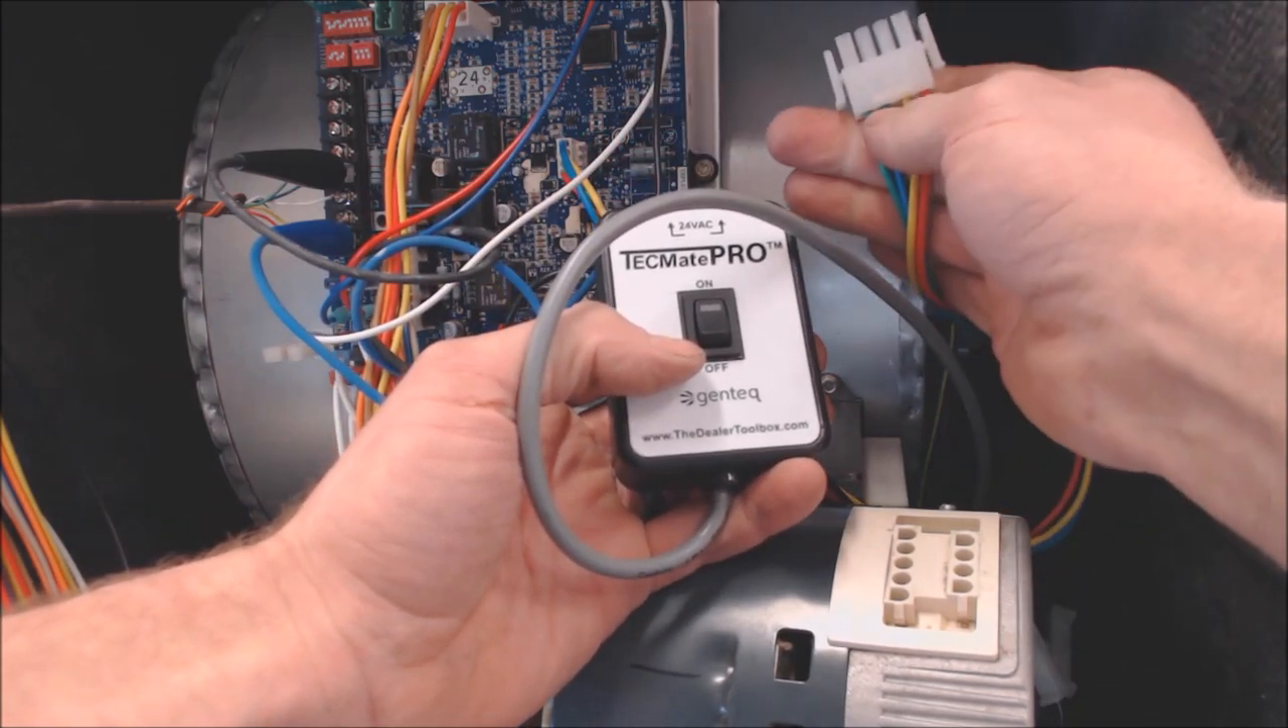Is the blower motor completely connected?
No.